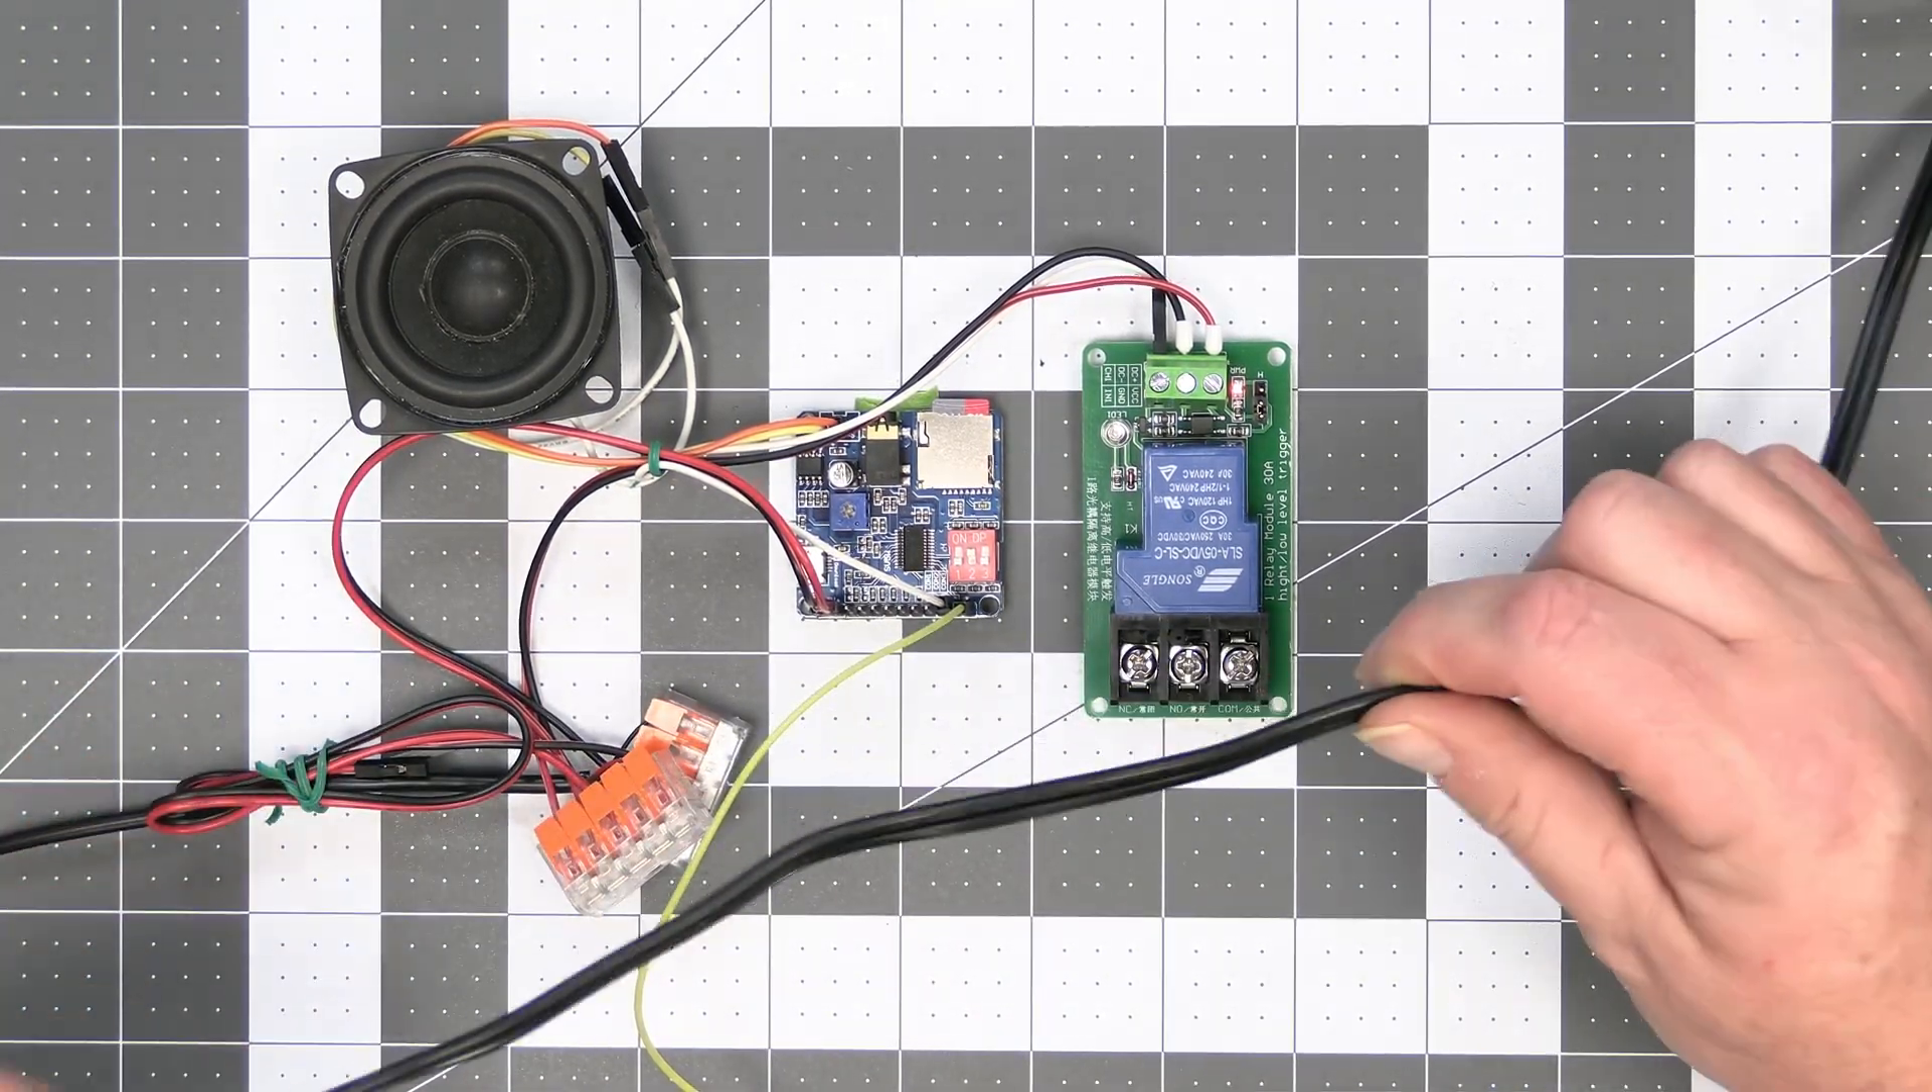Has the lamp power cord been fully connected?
No.